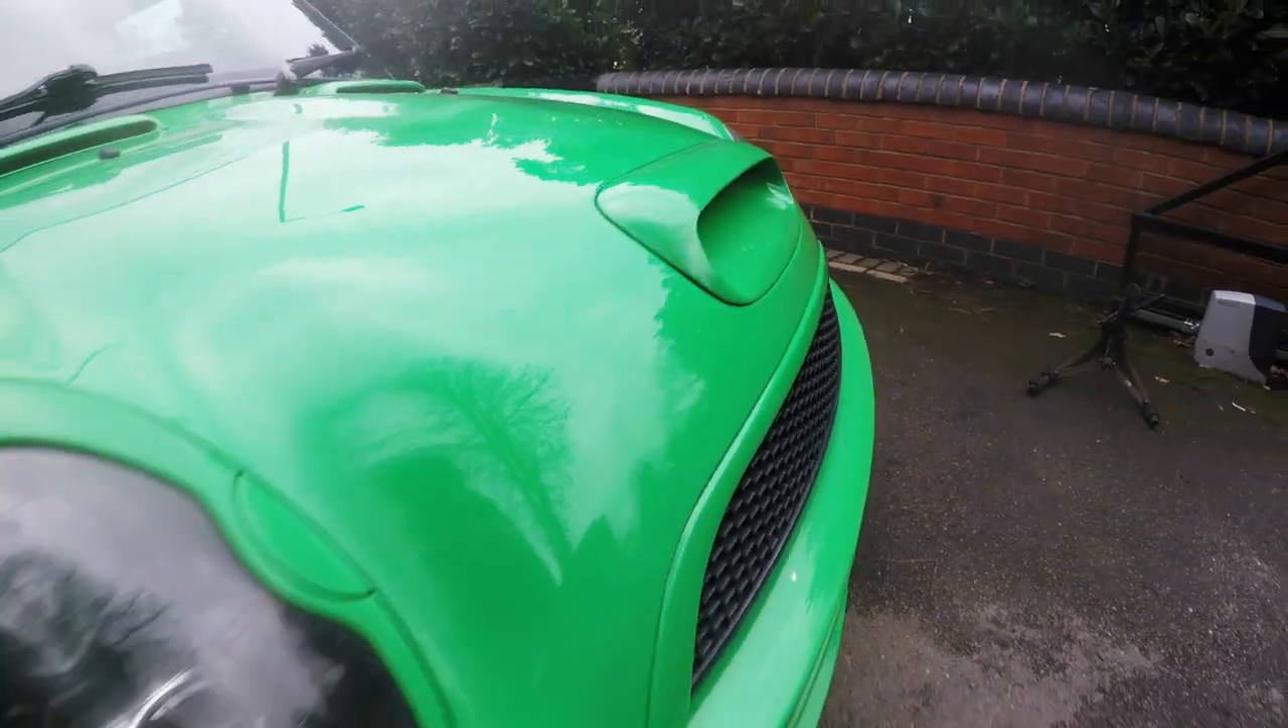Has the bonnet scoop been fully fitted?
Yes.